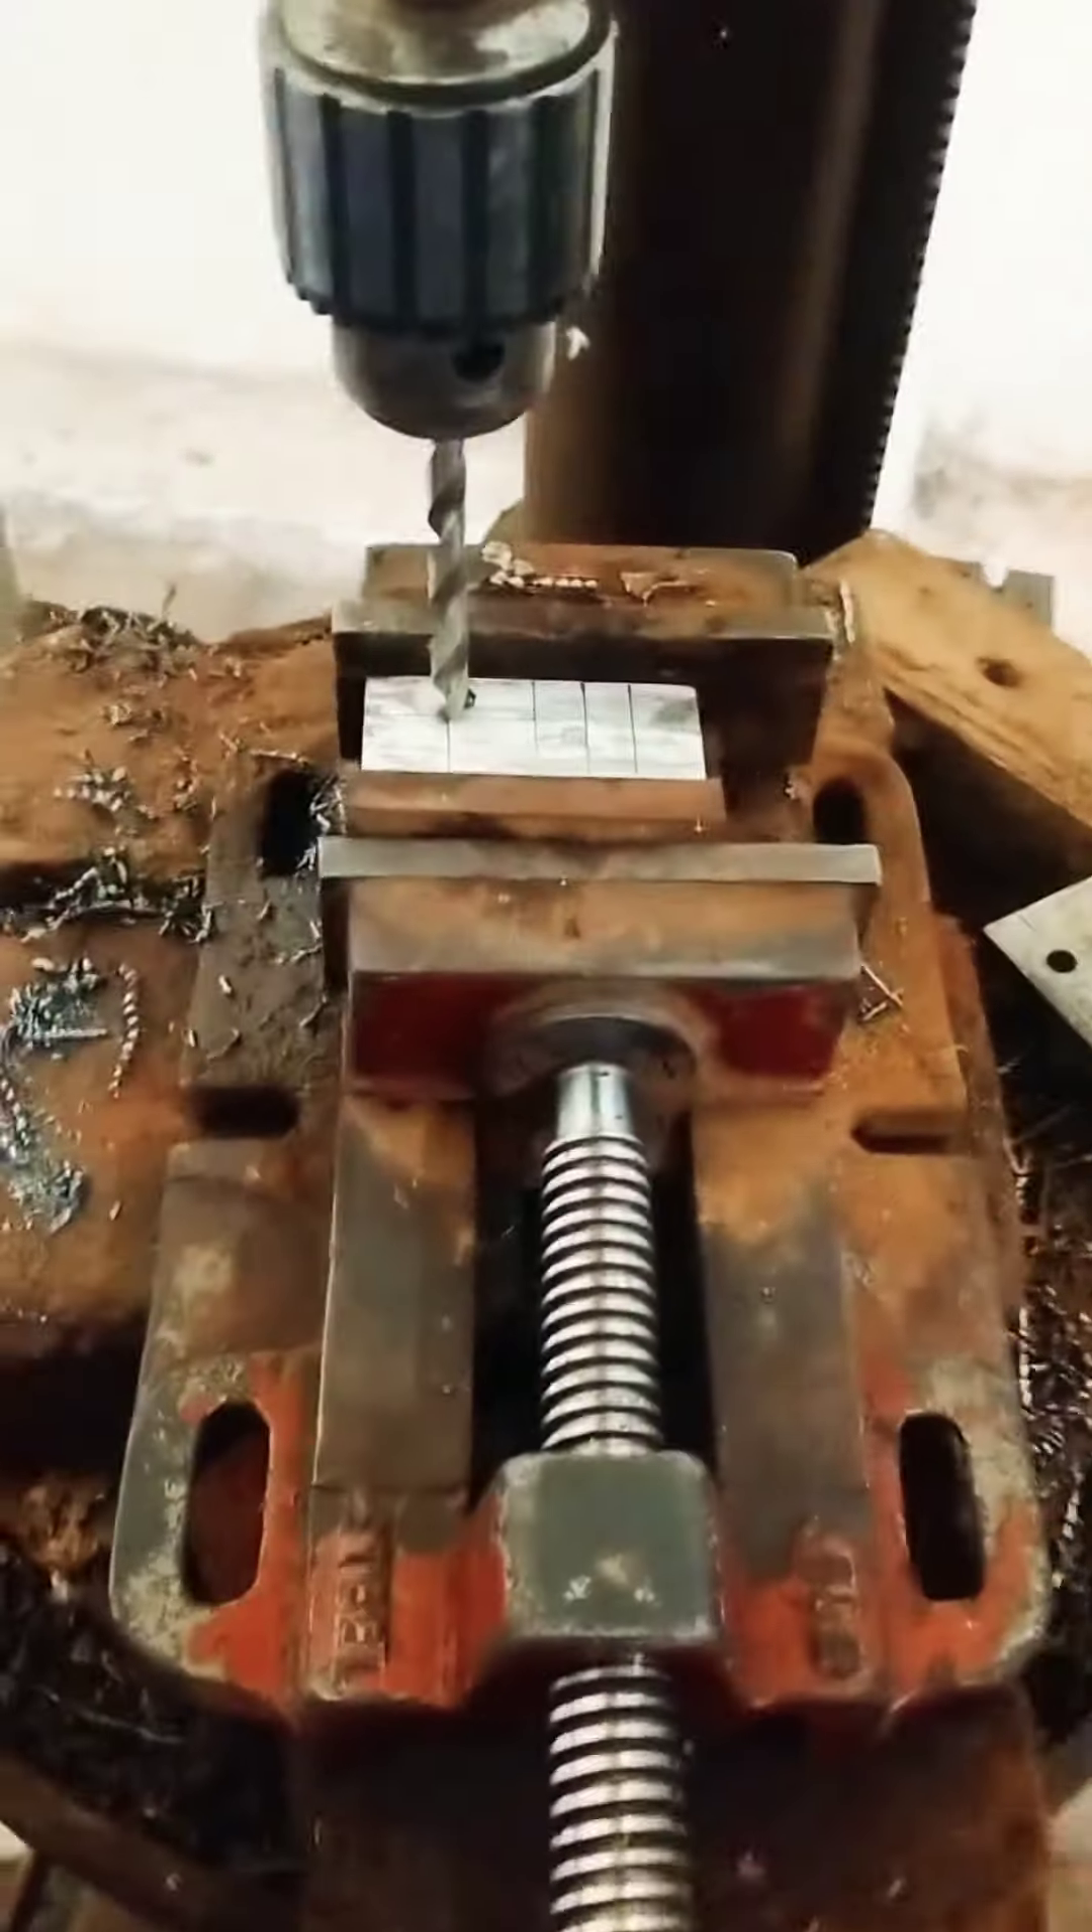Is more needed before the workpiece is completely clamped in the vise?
No.